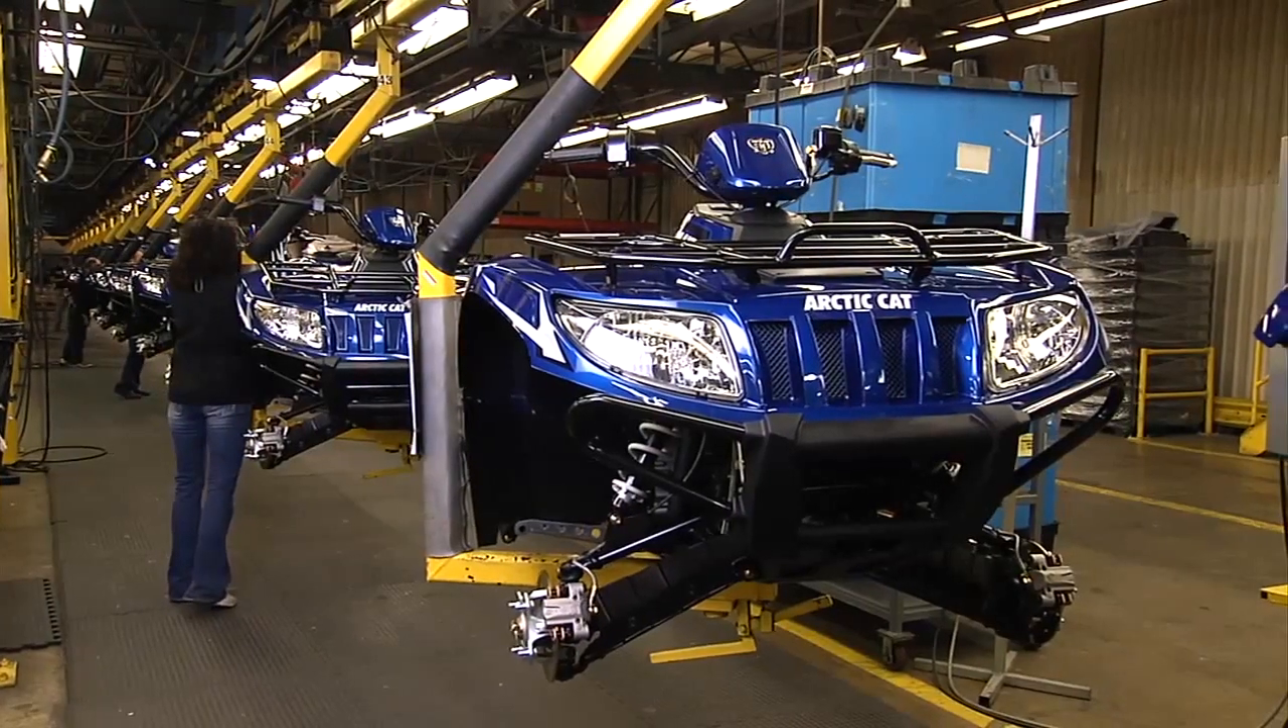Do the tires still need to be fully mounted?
Yes.